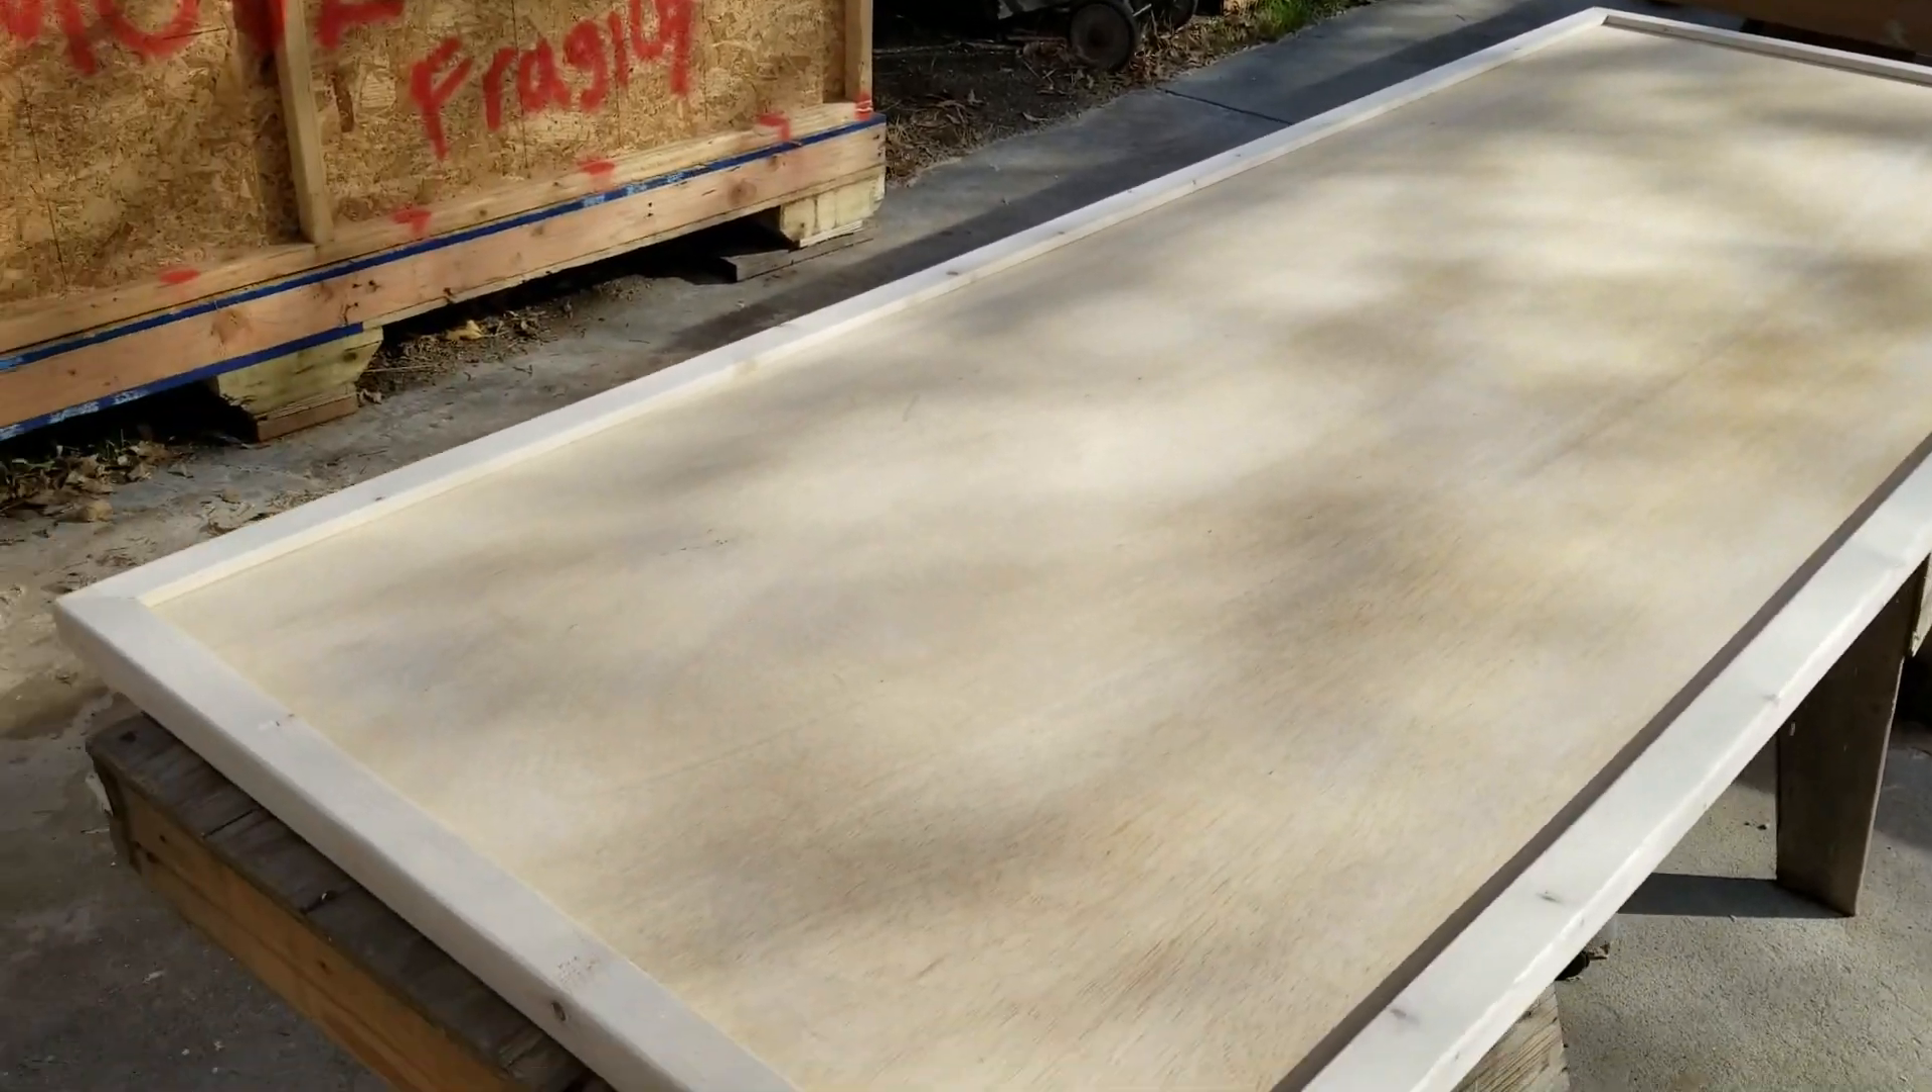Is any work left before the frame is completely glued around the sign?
No.